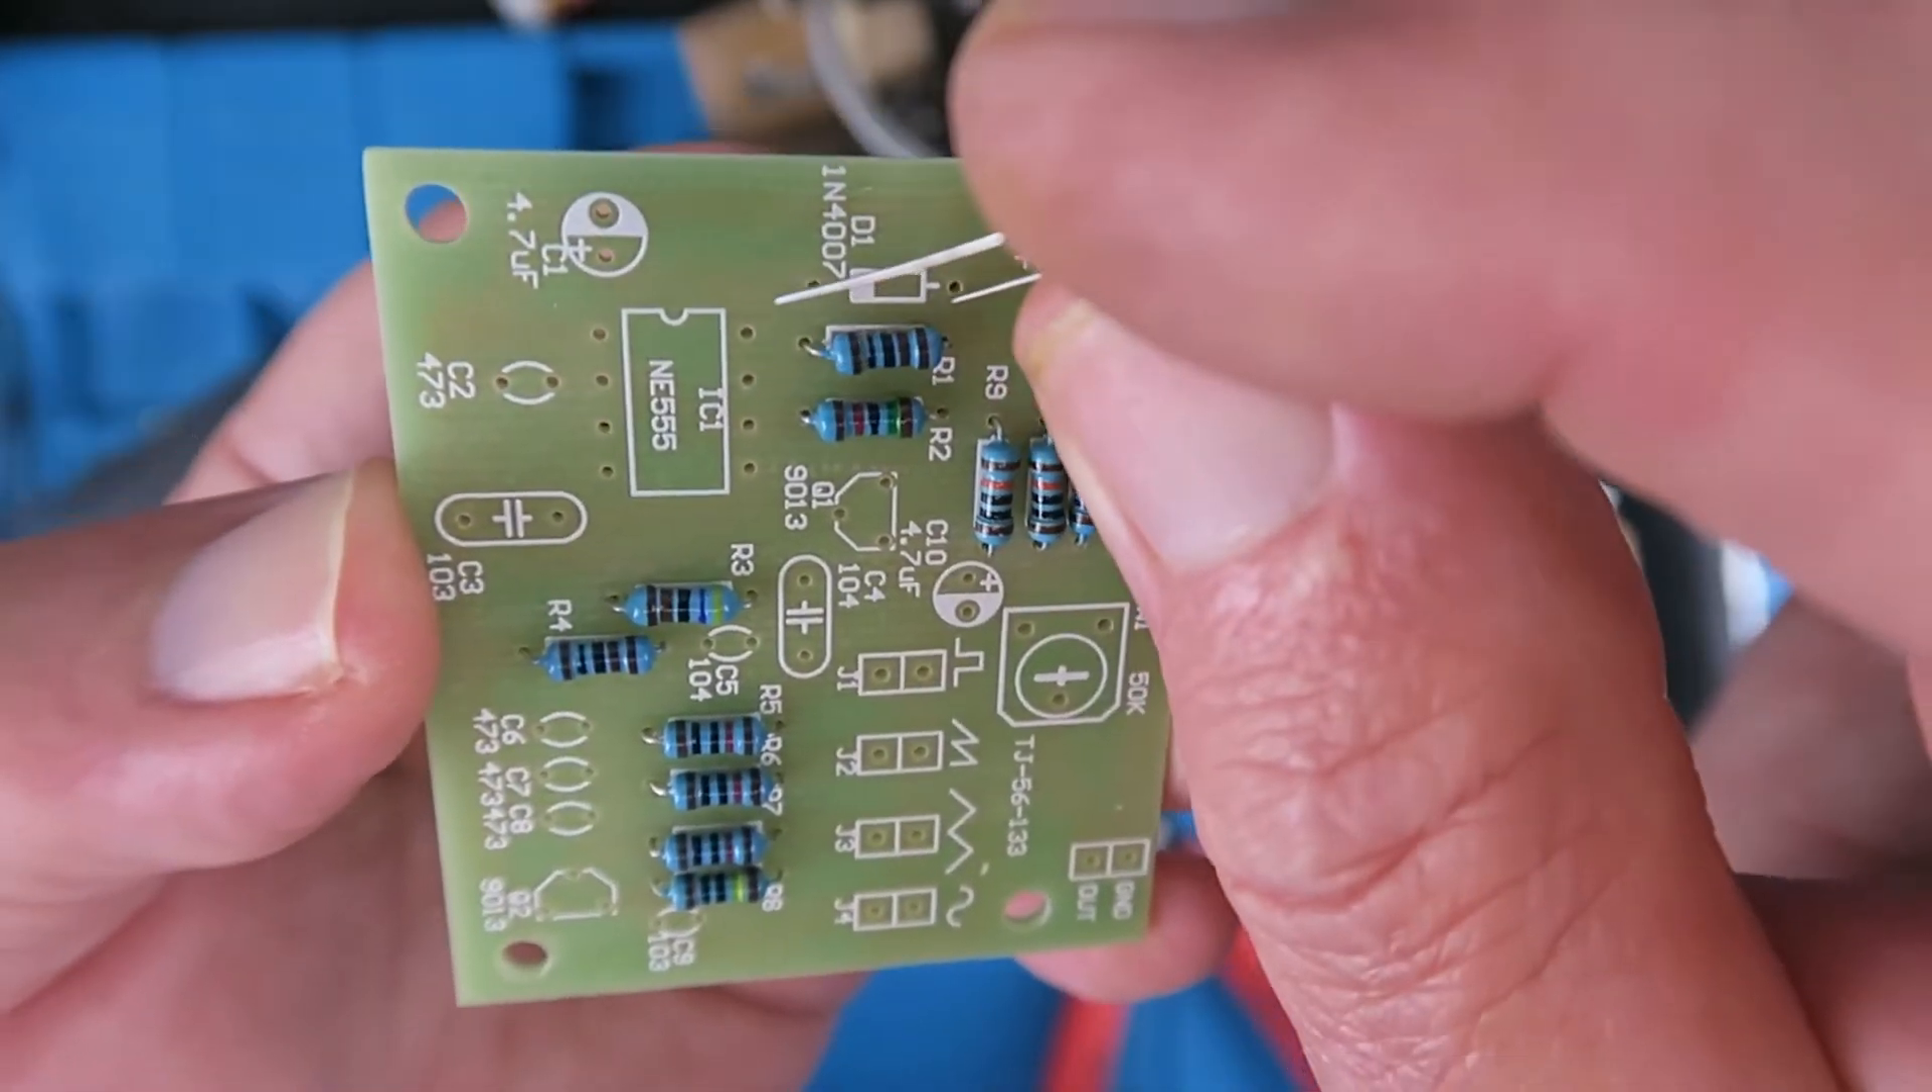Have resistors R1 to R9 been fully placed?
Yes.